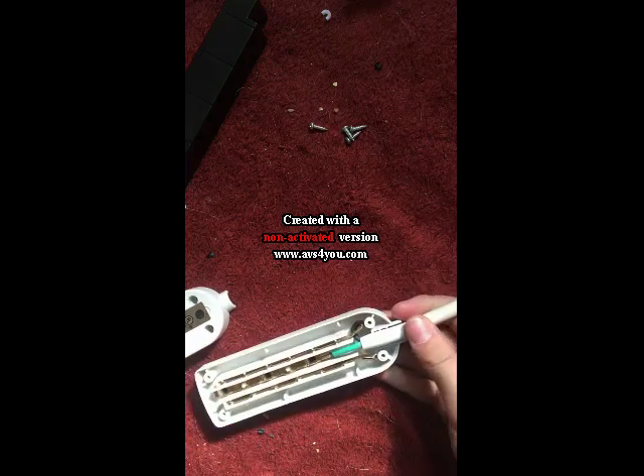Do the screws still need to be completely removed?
No.